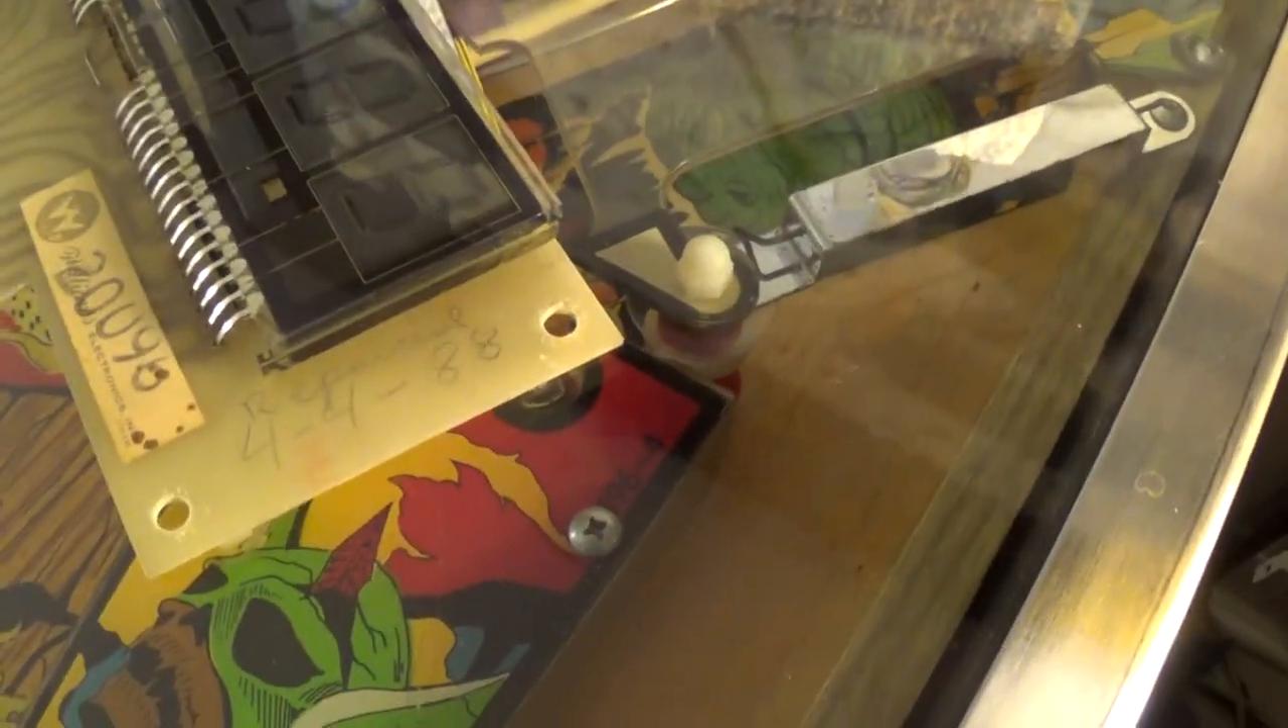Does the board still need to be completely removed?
No.